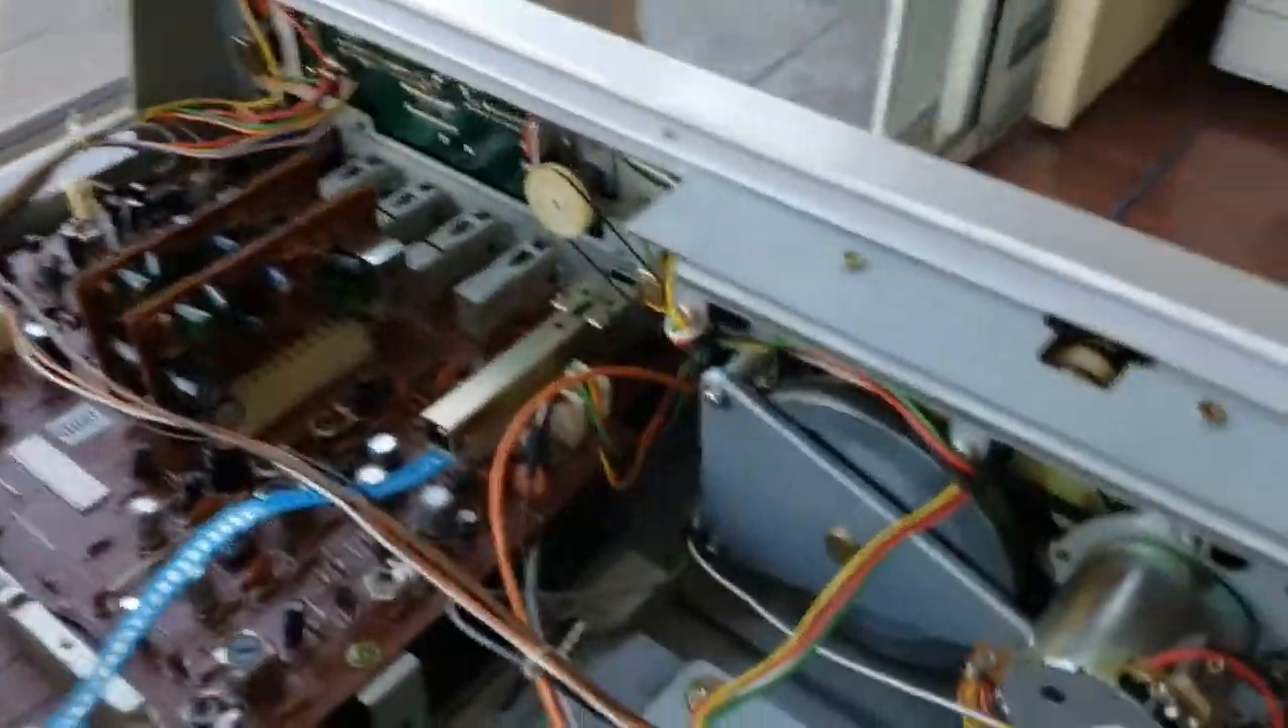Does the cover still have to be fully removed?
No.